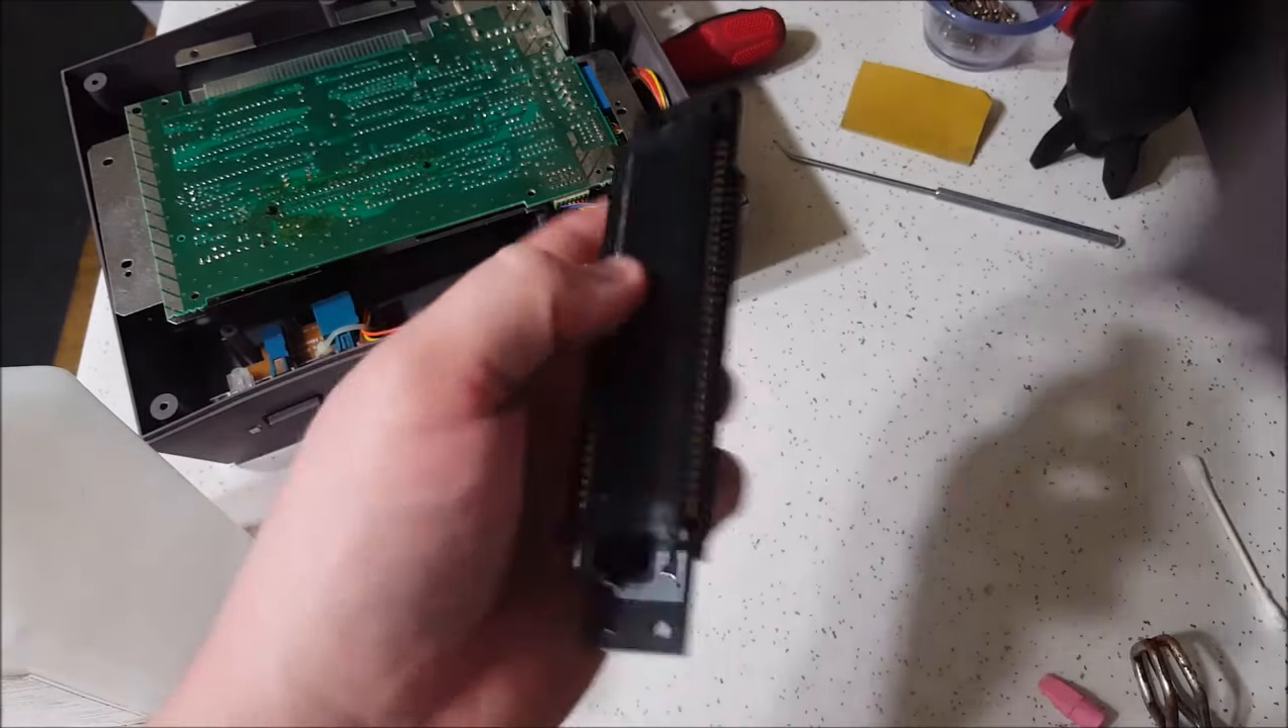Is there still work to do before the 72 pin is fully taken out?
No.